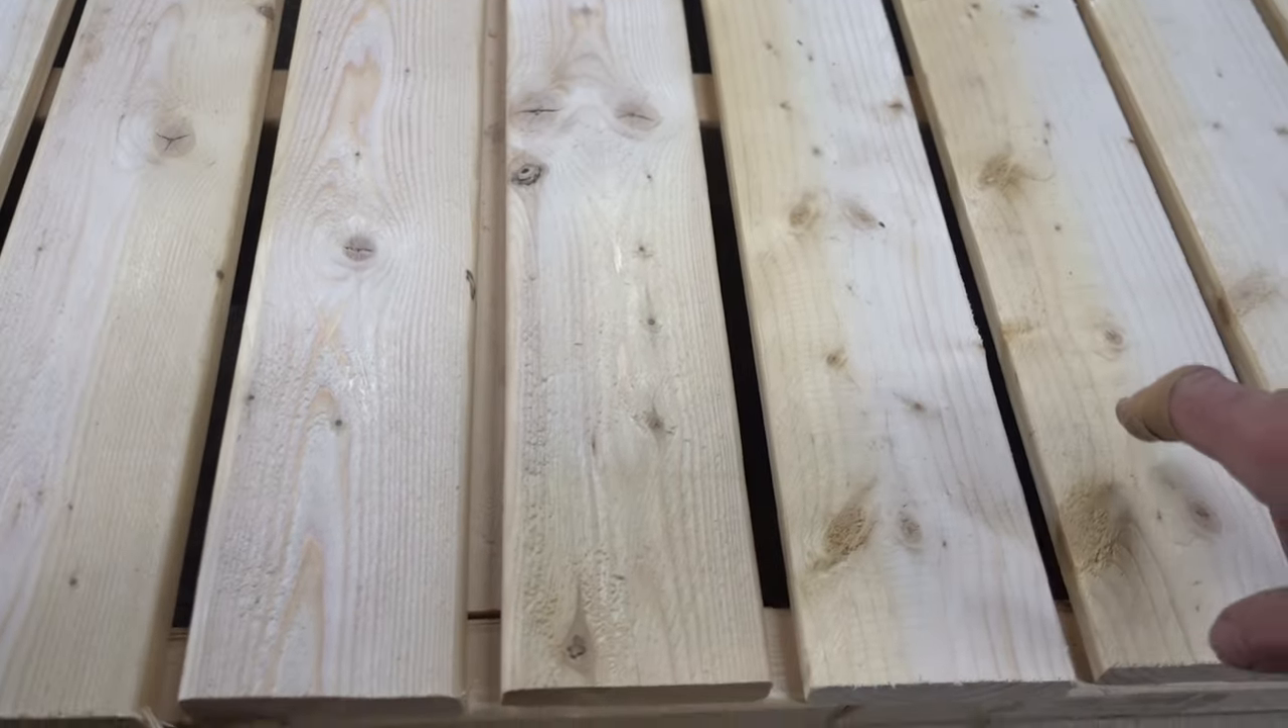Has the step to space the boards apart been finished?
Yes.